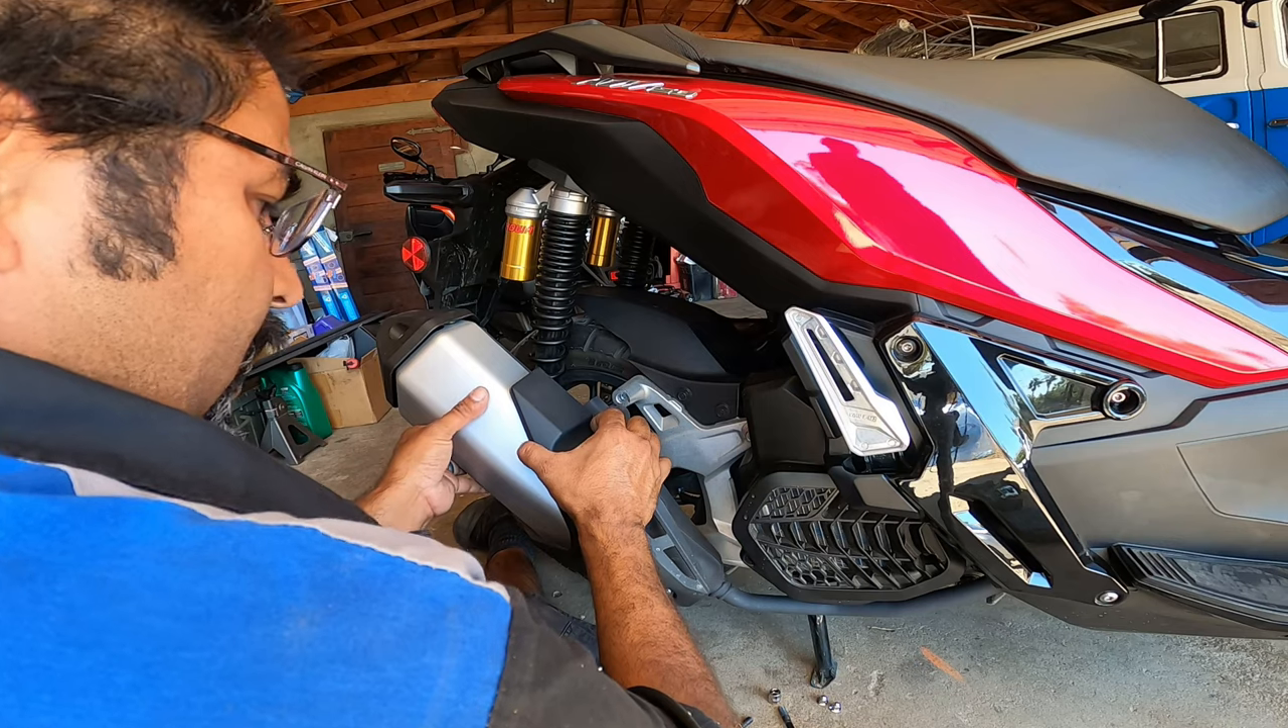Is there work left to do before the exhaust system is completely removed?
Yes.